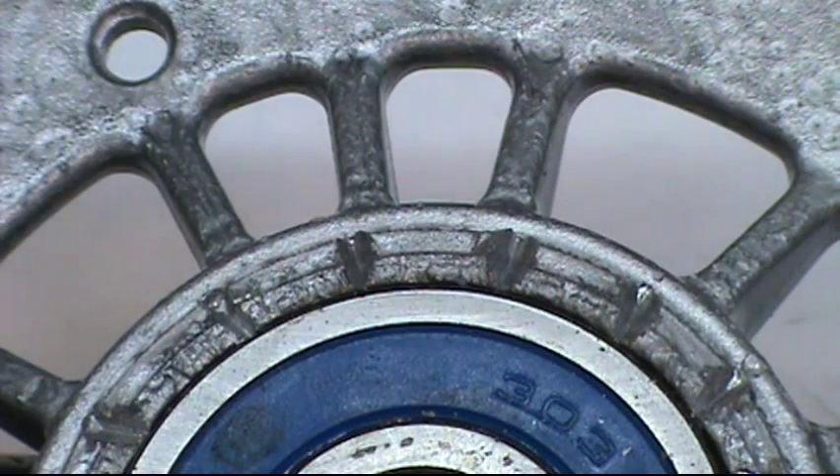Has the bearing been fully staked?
Yes.